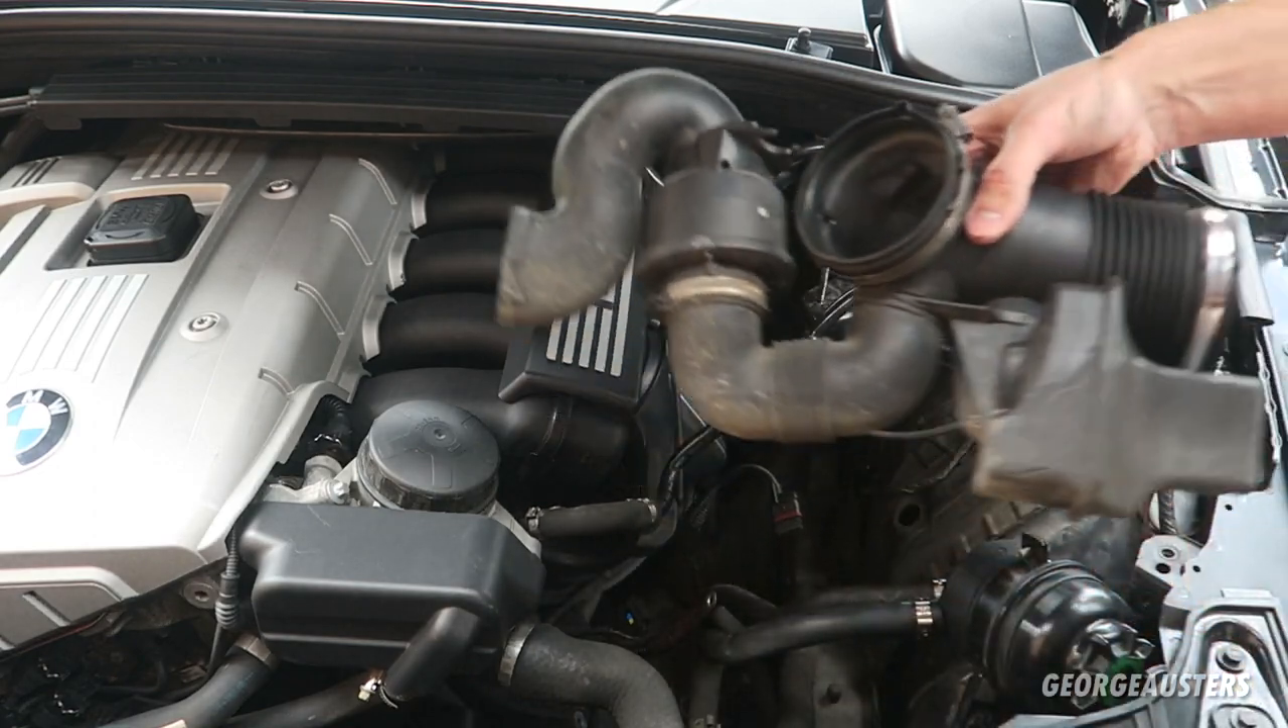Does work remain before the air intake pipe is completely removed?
No.